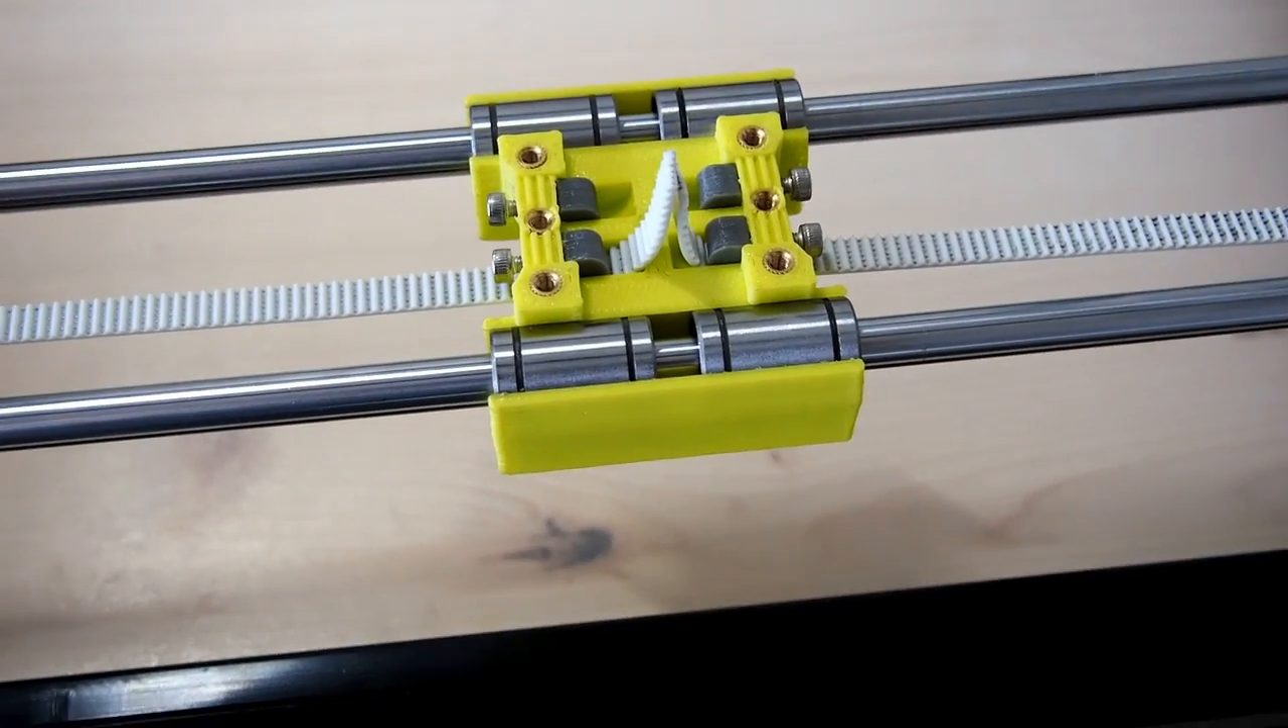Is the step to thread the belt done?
Yes.